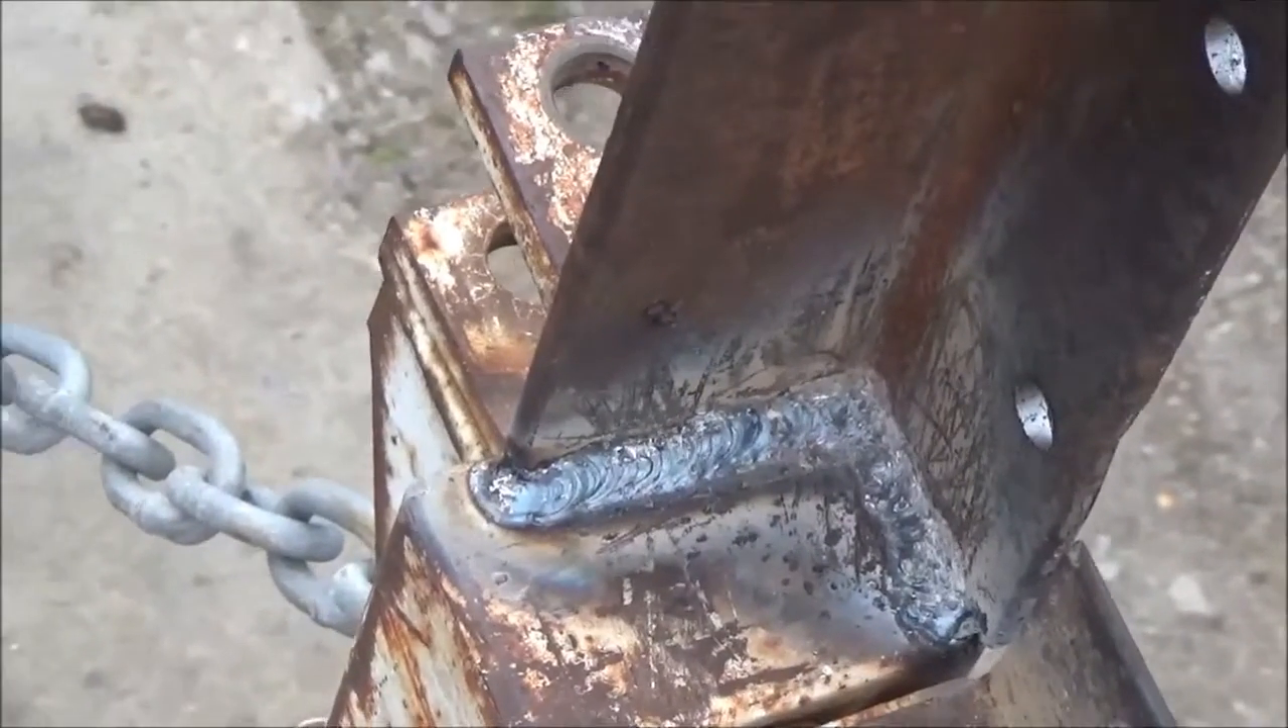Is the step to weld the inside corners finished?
Yes.